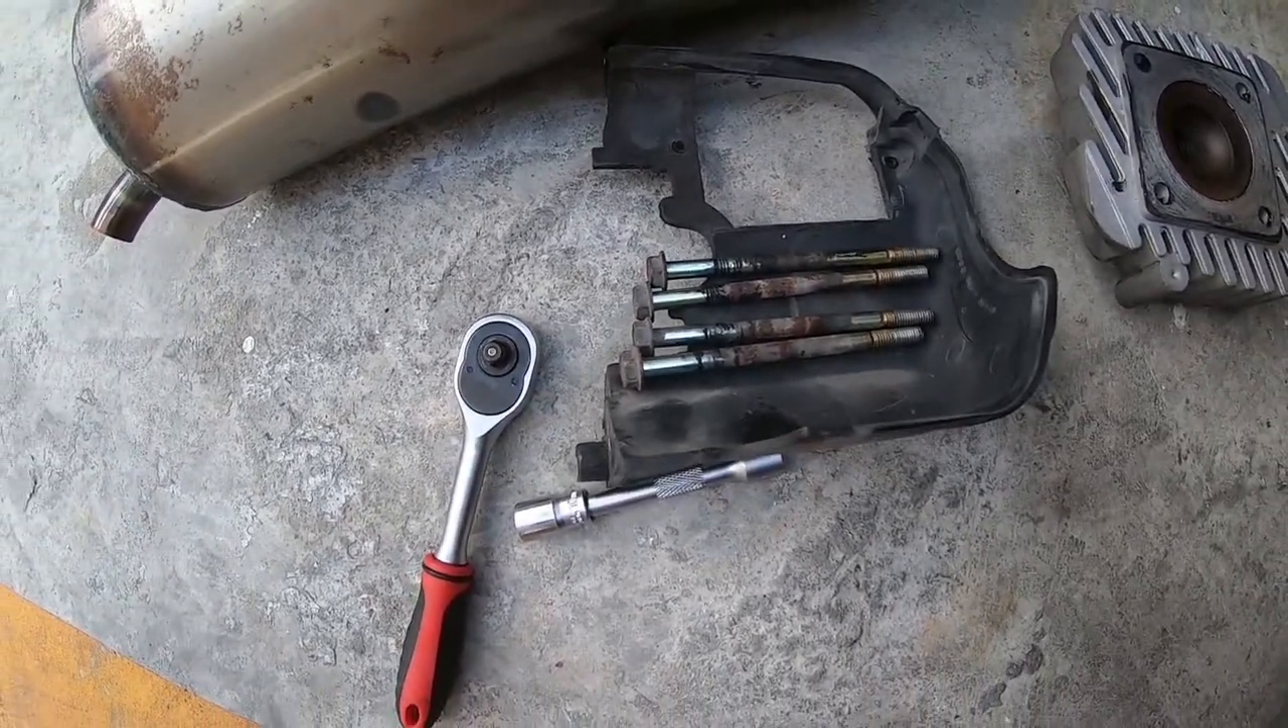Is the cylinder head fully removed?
Yes.